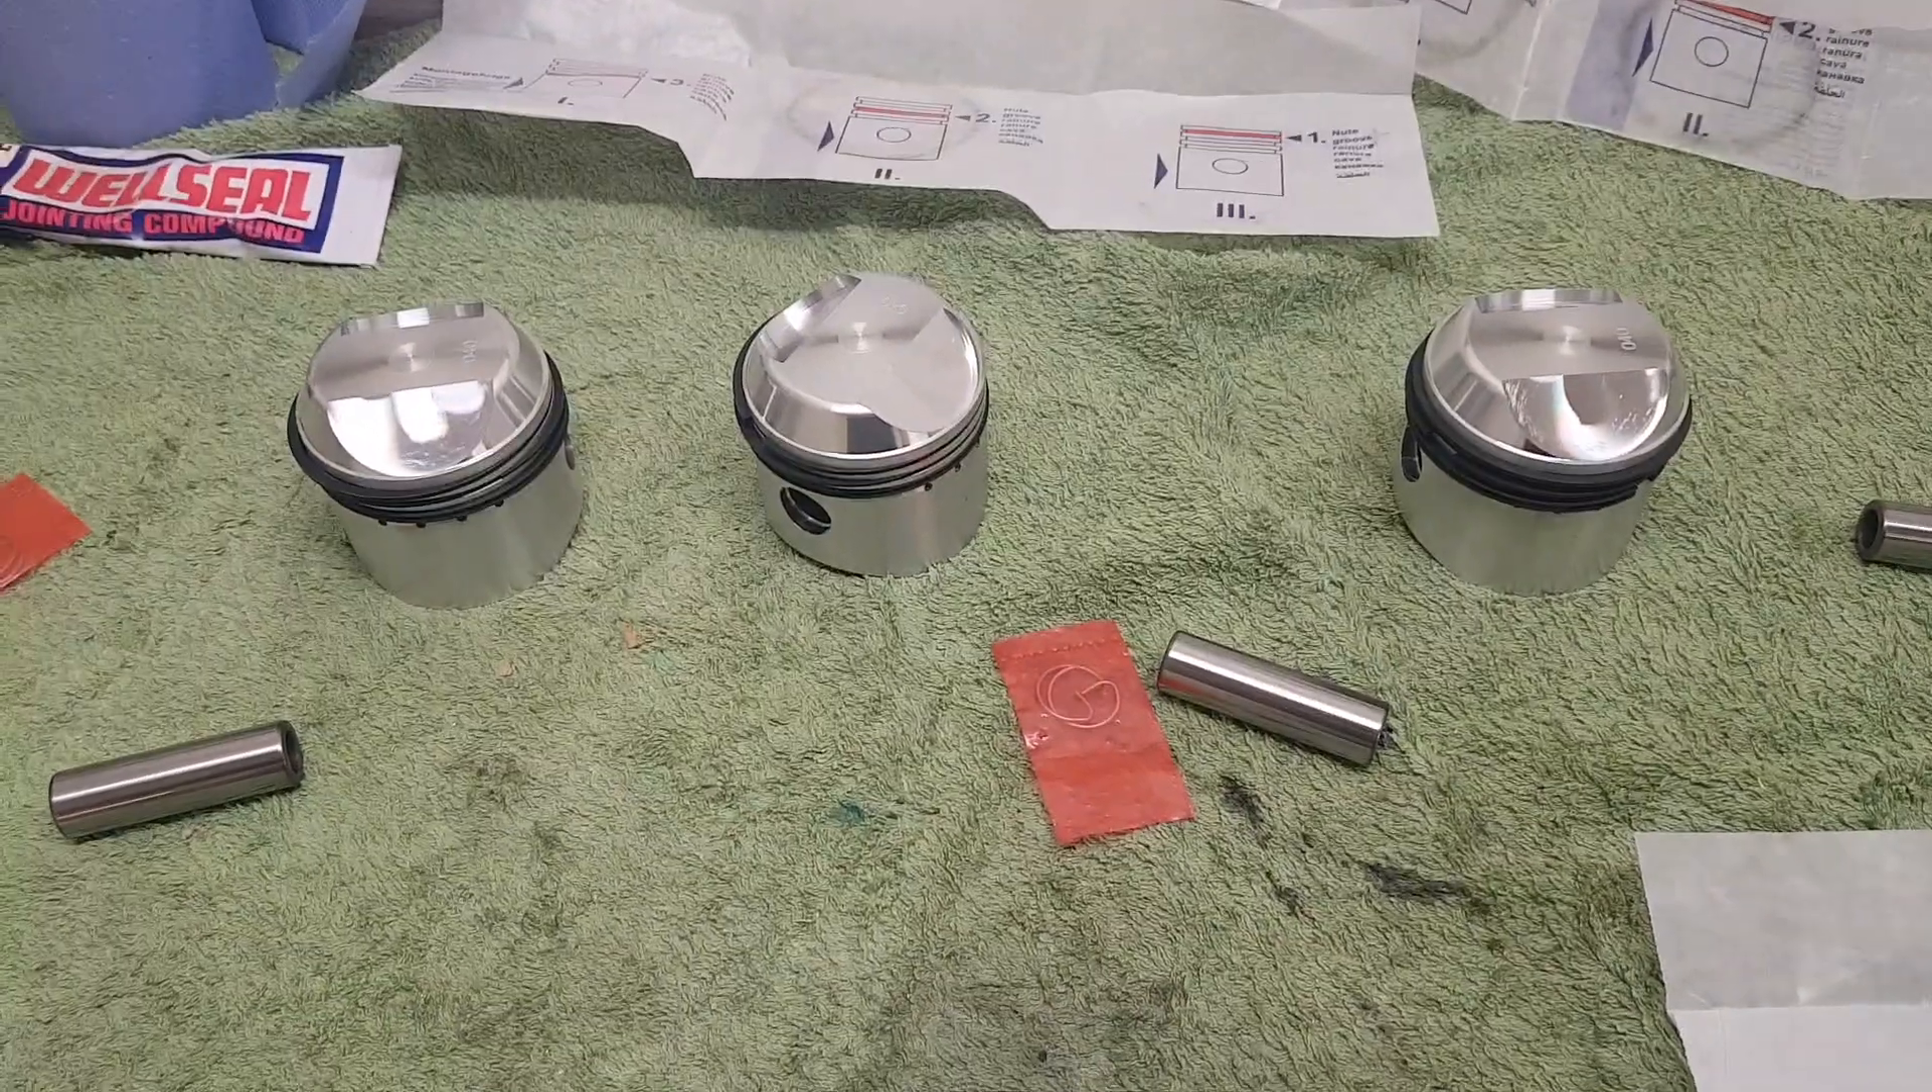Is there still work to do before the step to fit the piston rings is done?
No.